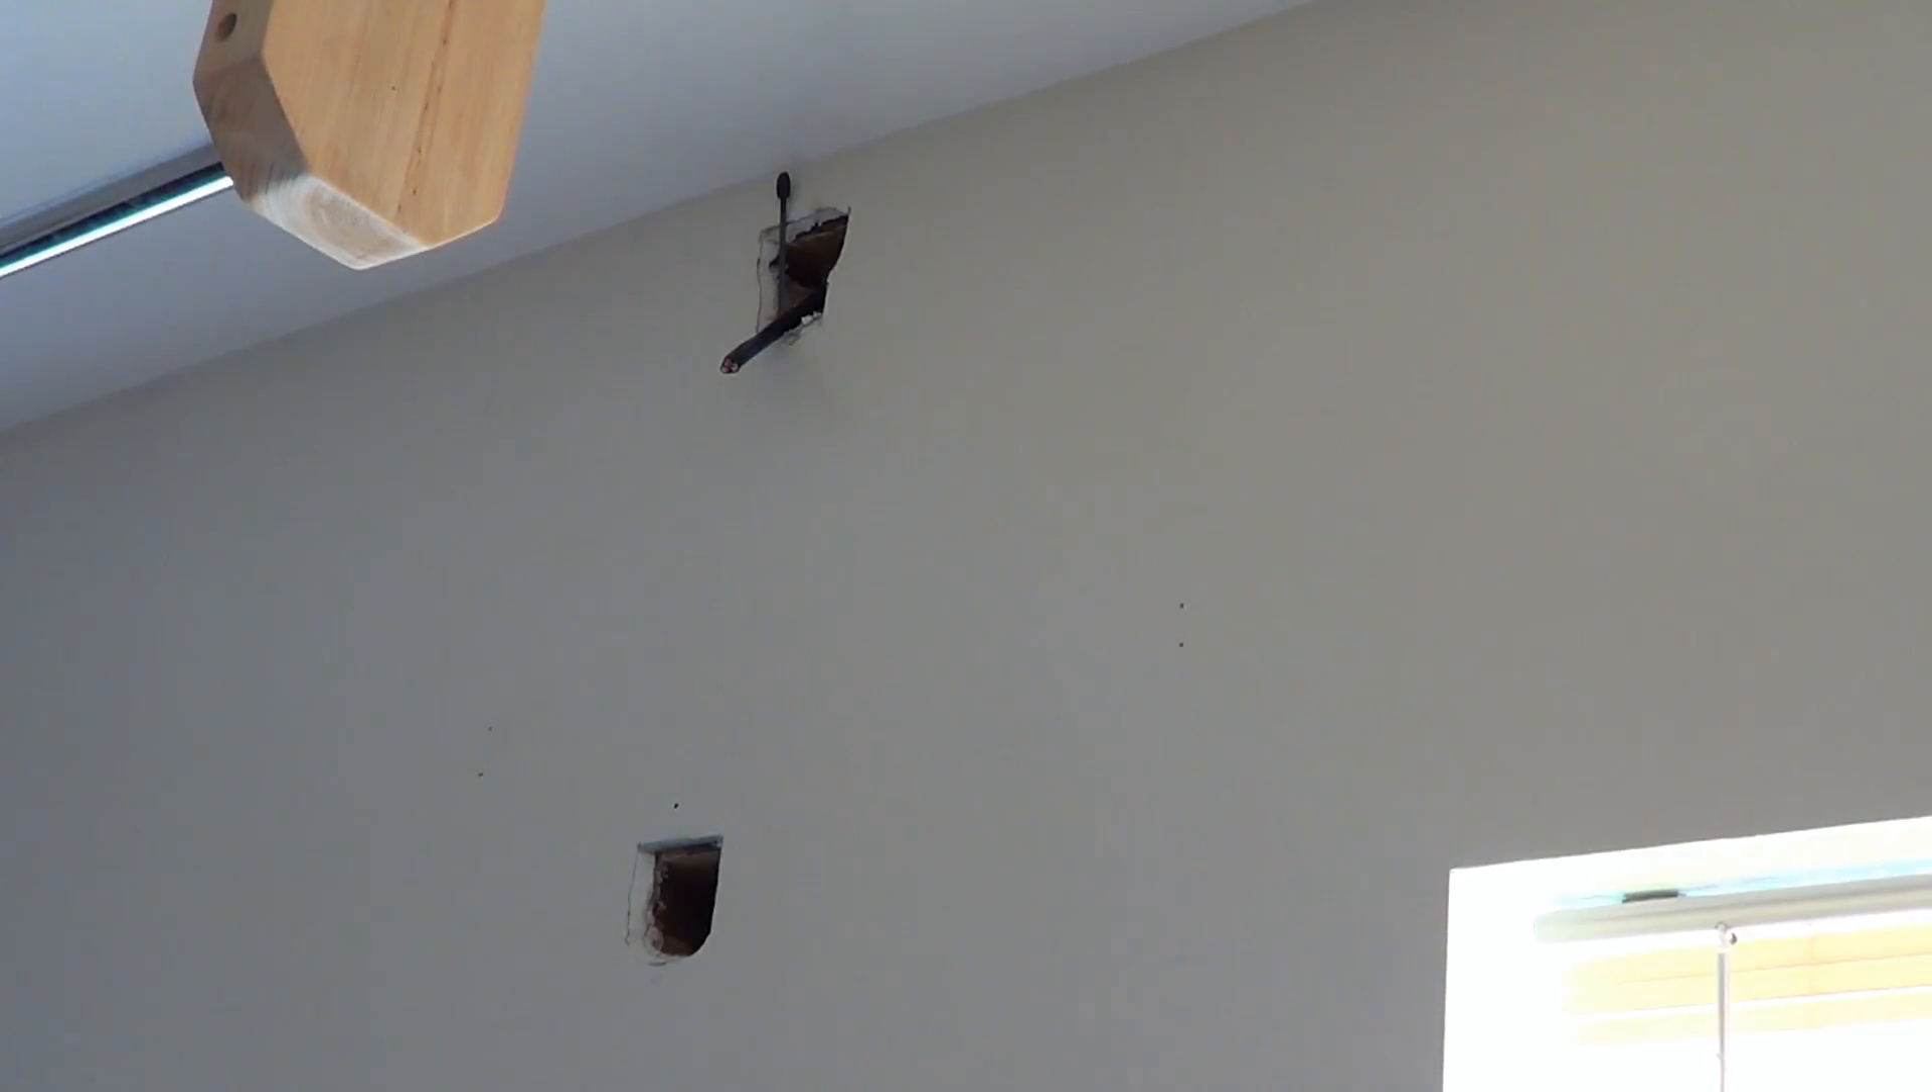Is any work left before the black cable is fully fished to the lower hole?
Yes.